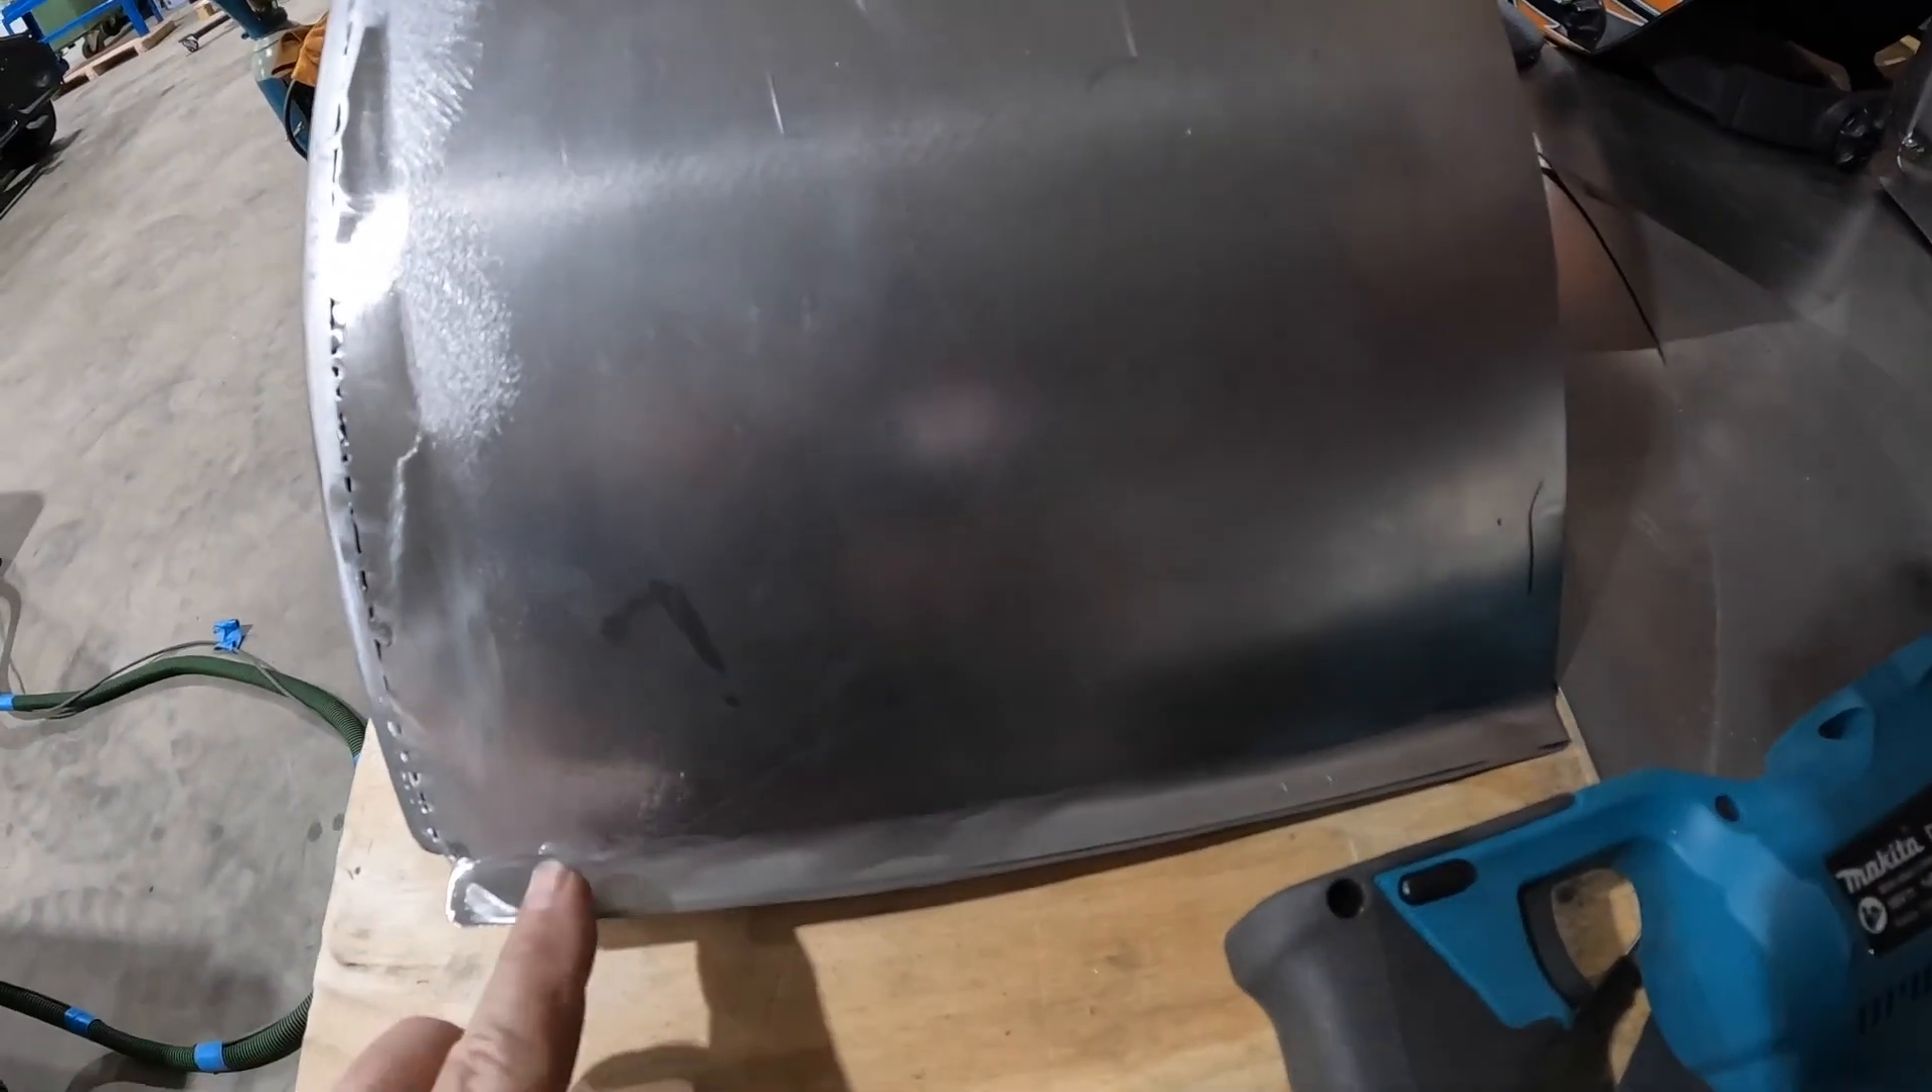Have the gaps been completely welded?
No.